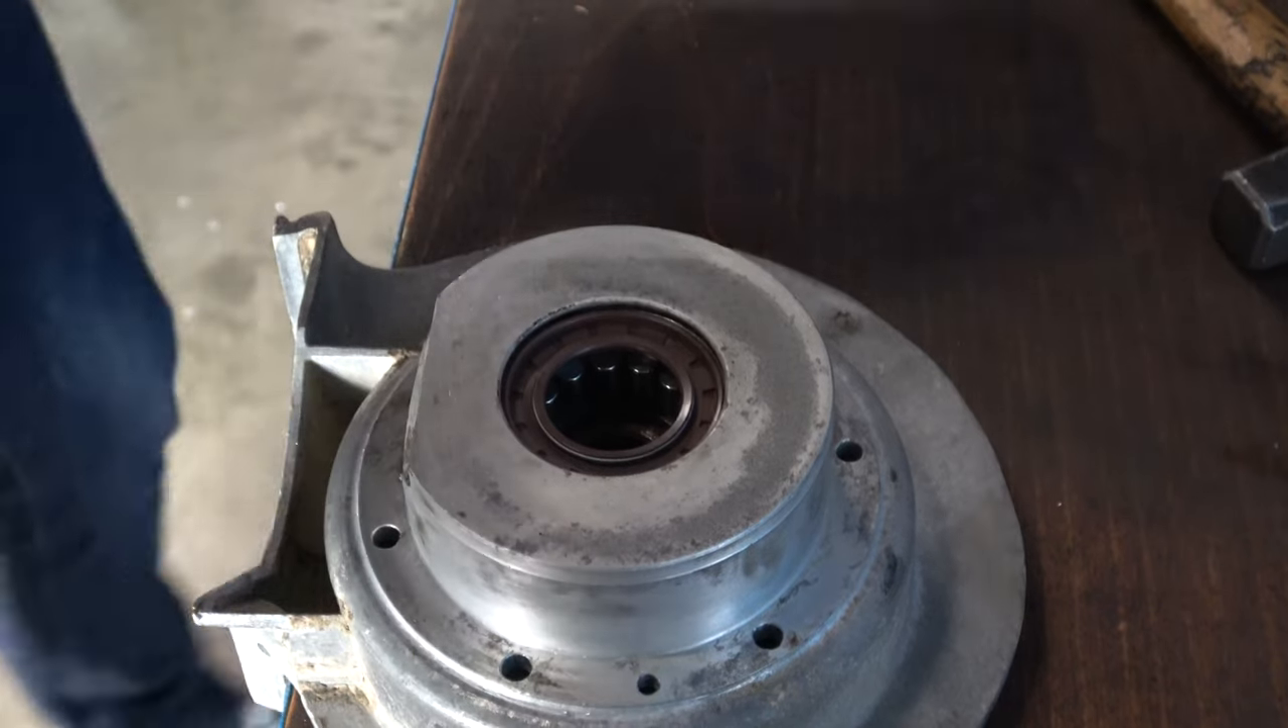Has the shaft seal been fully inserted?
Yes.